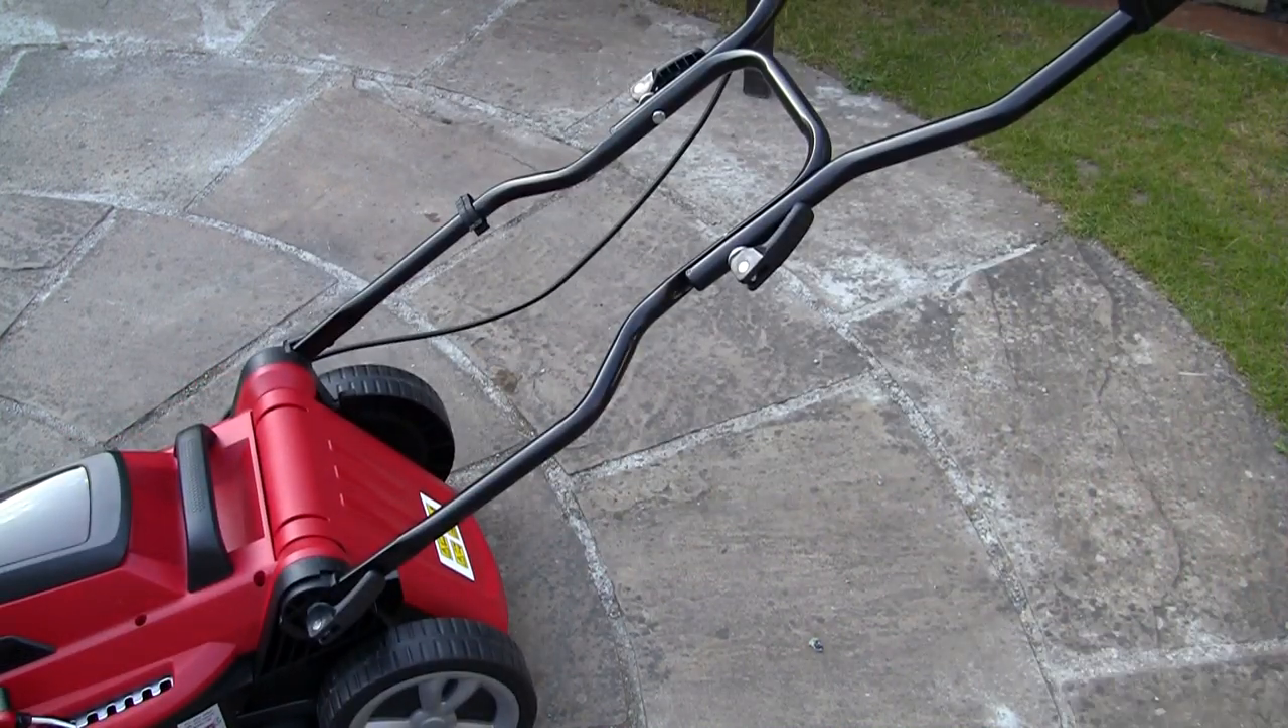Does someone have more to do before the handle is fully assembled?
No.